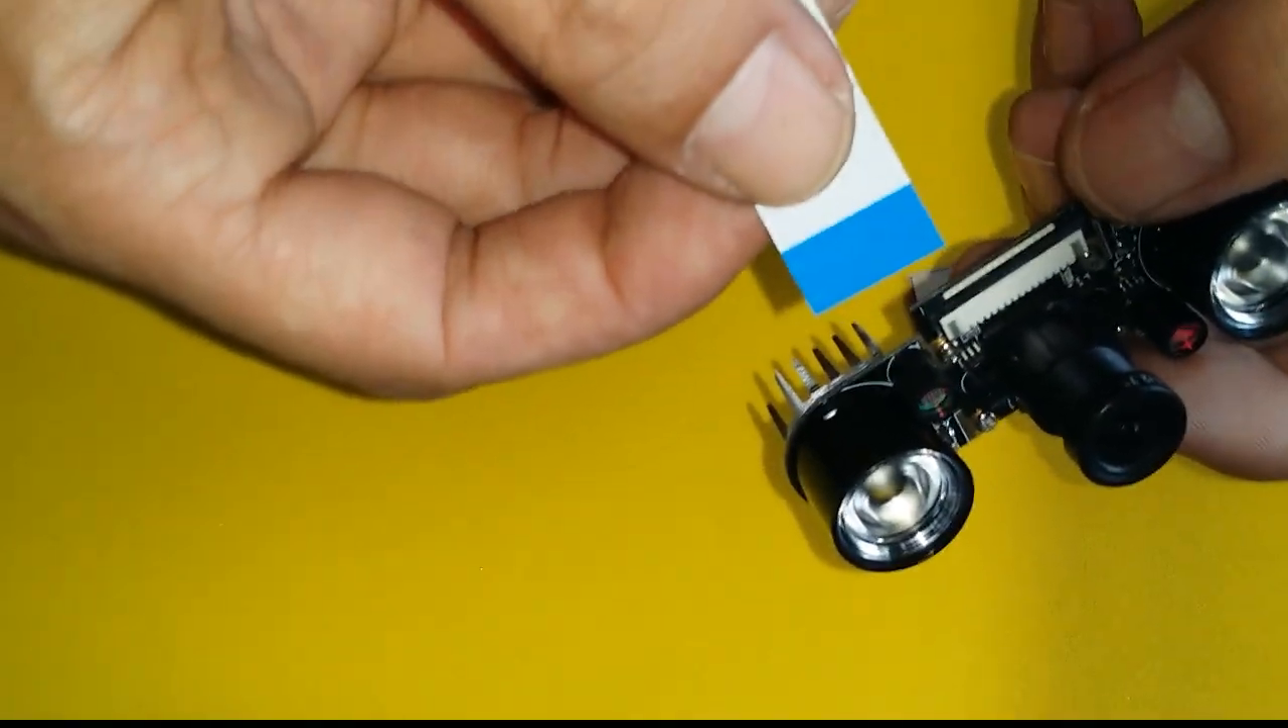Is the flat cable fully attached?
No.